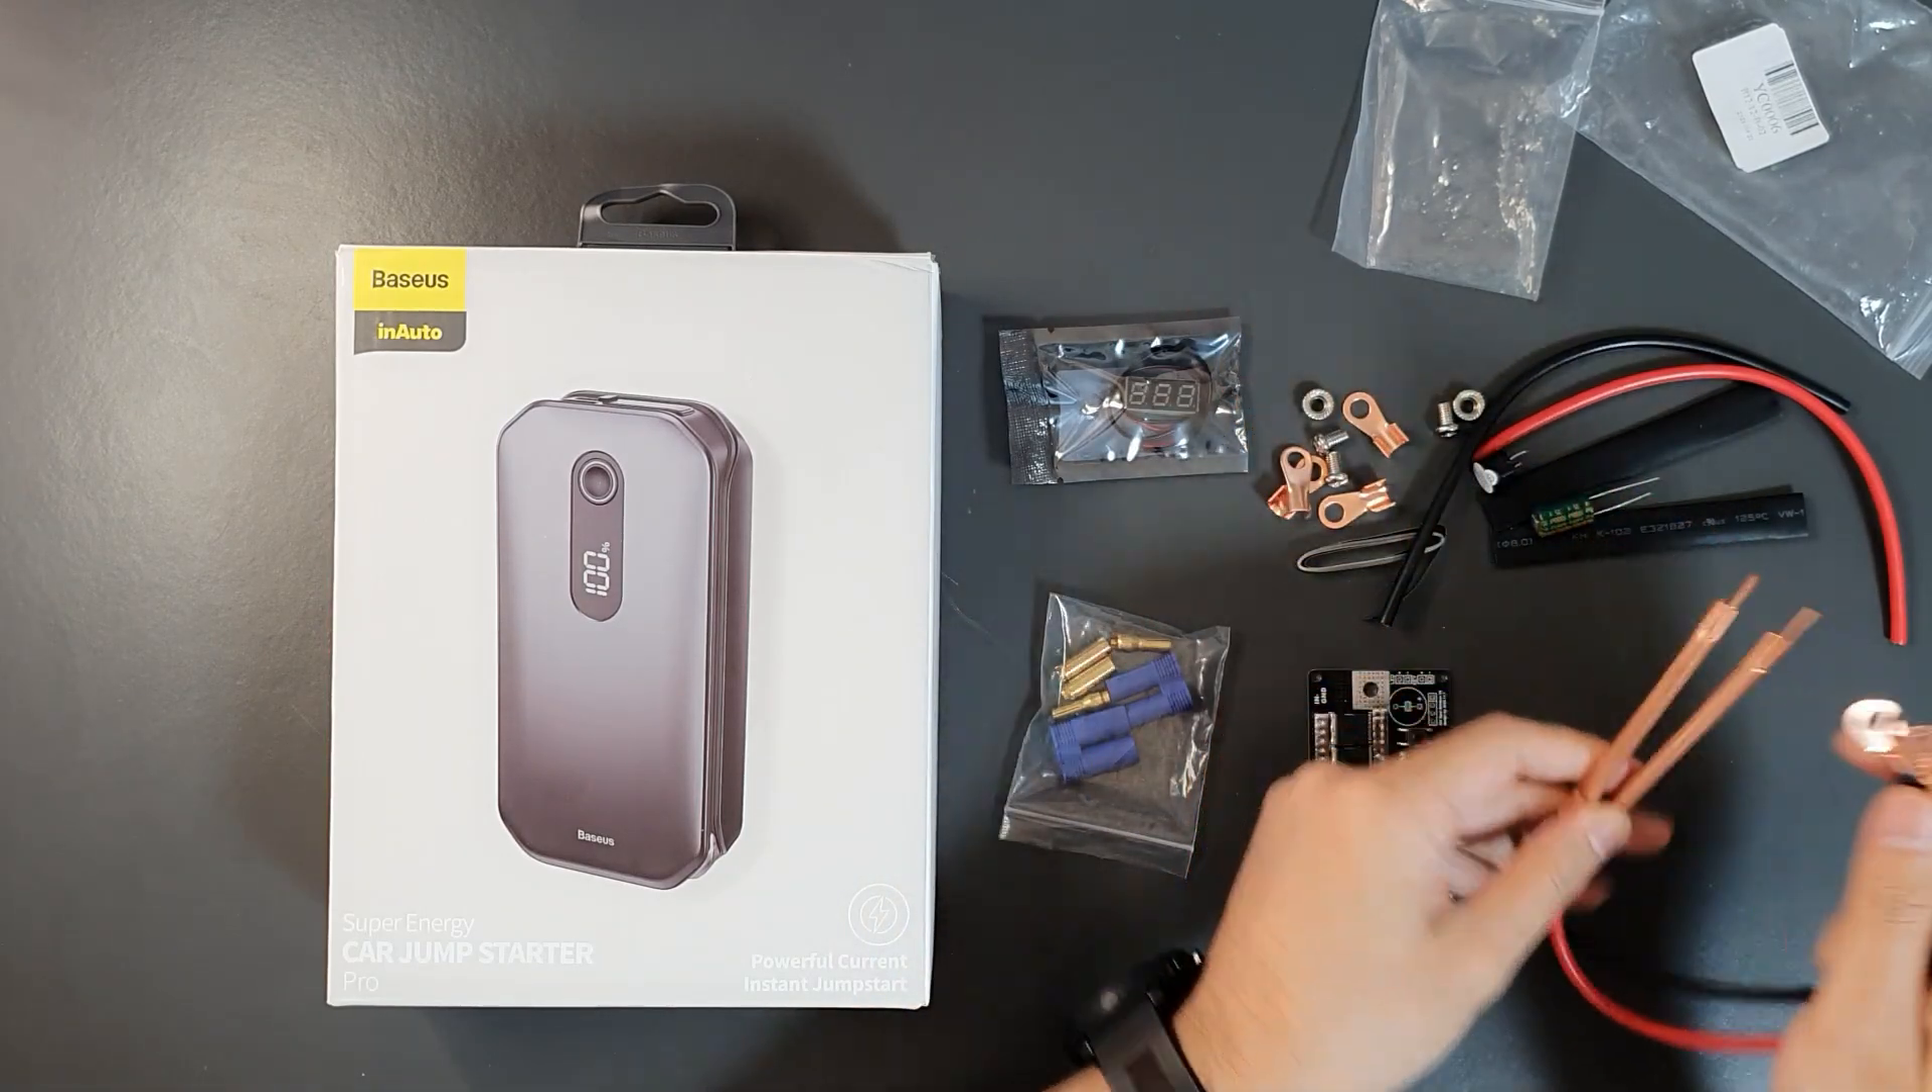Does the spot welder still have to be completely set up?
Yes.